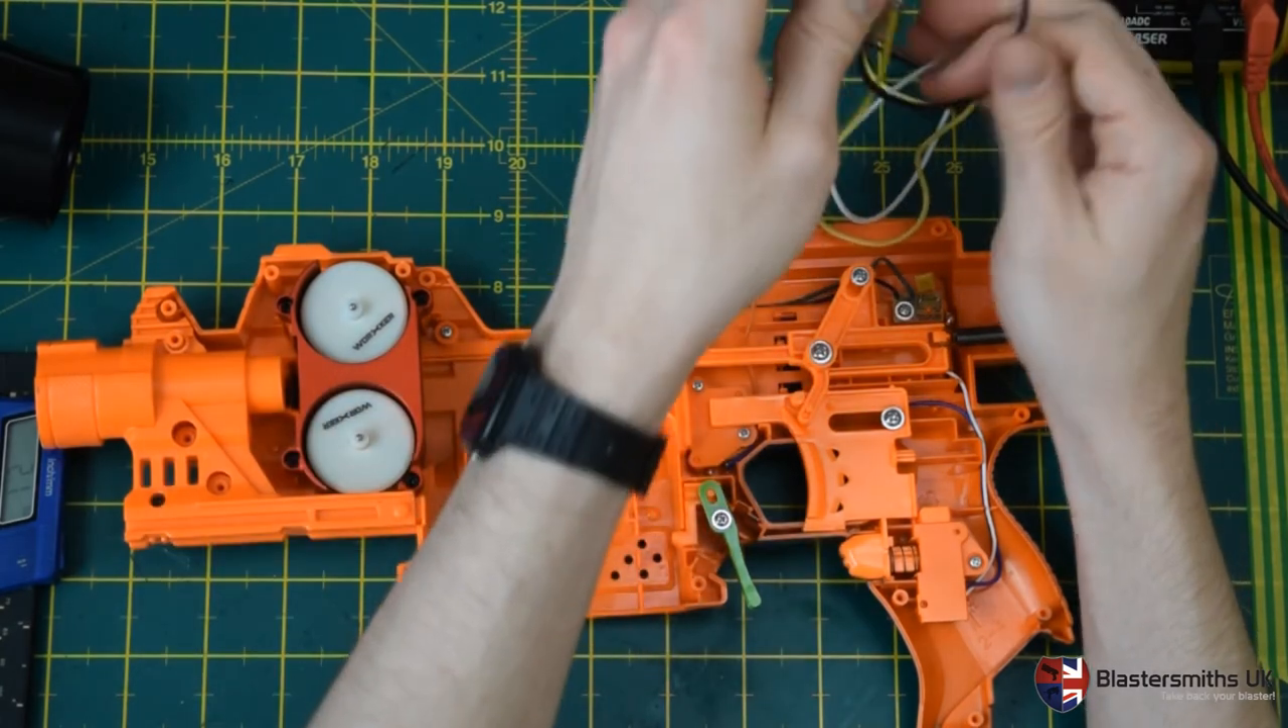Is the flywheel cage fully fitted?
Yes.